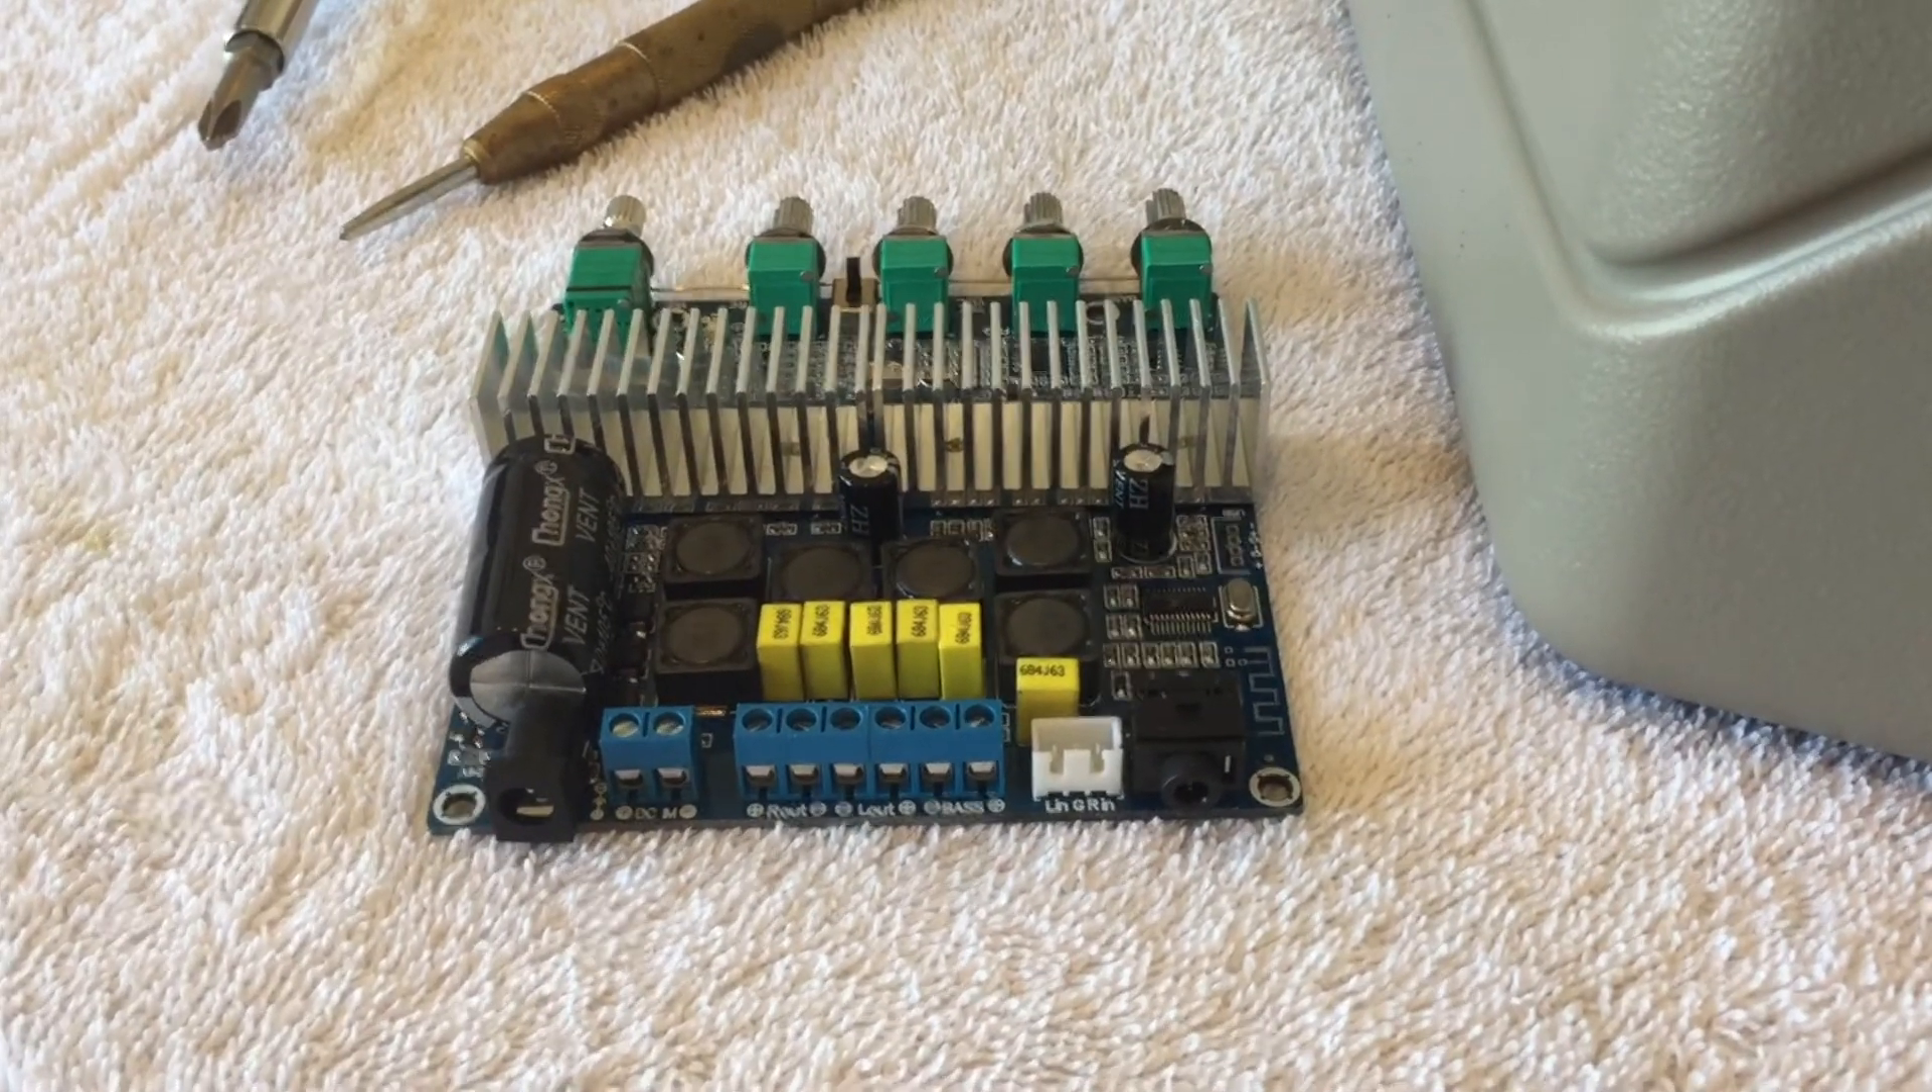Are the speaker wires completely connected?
No.